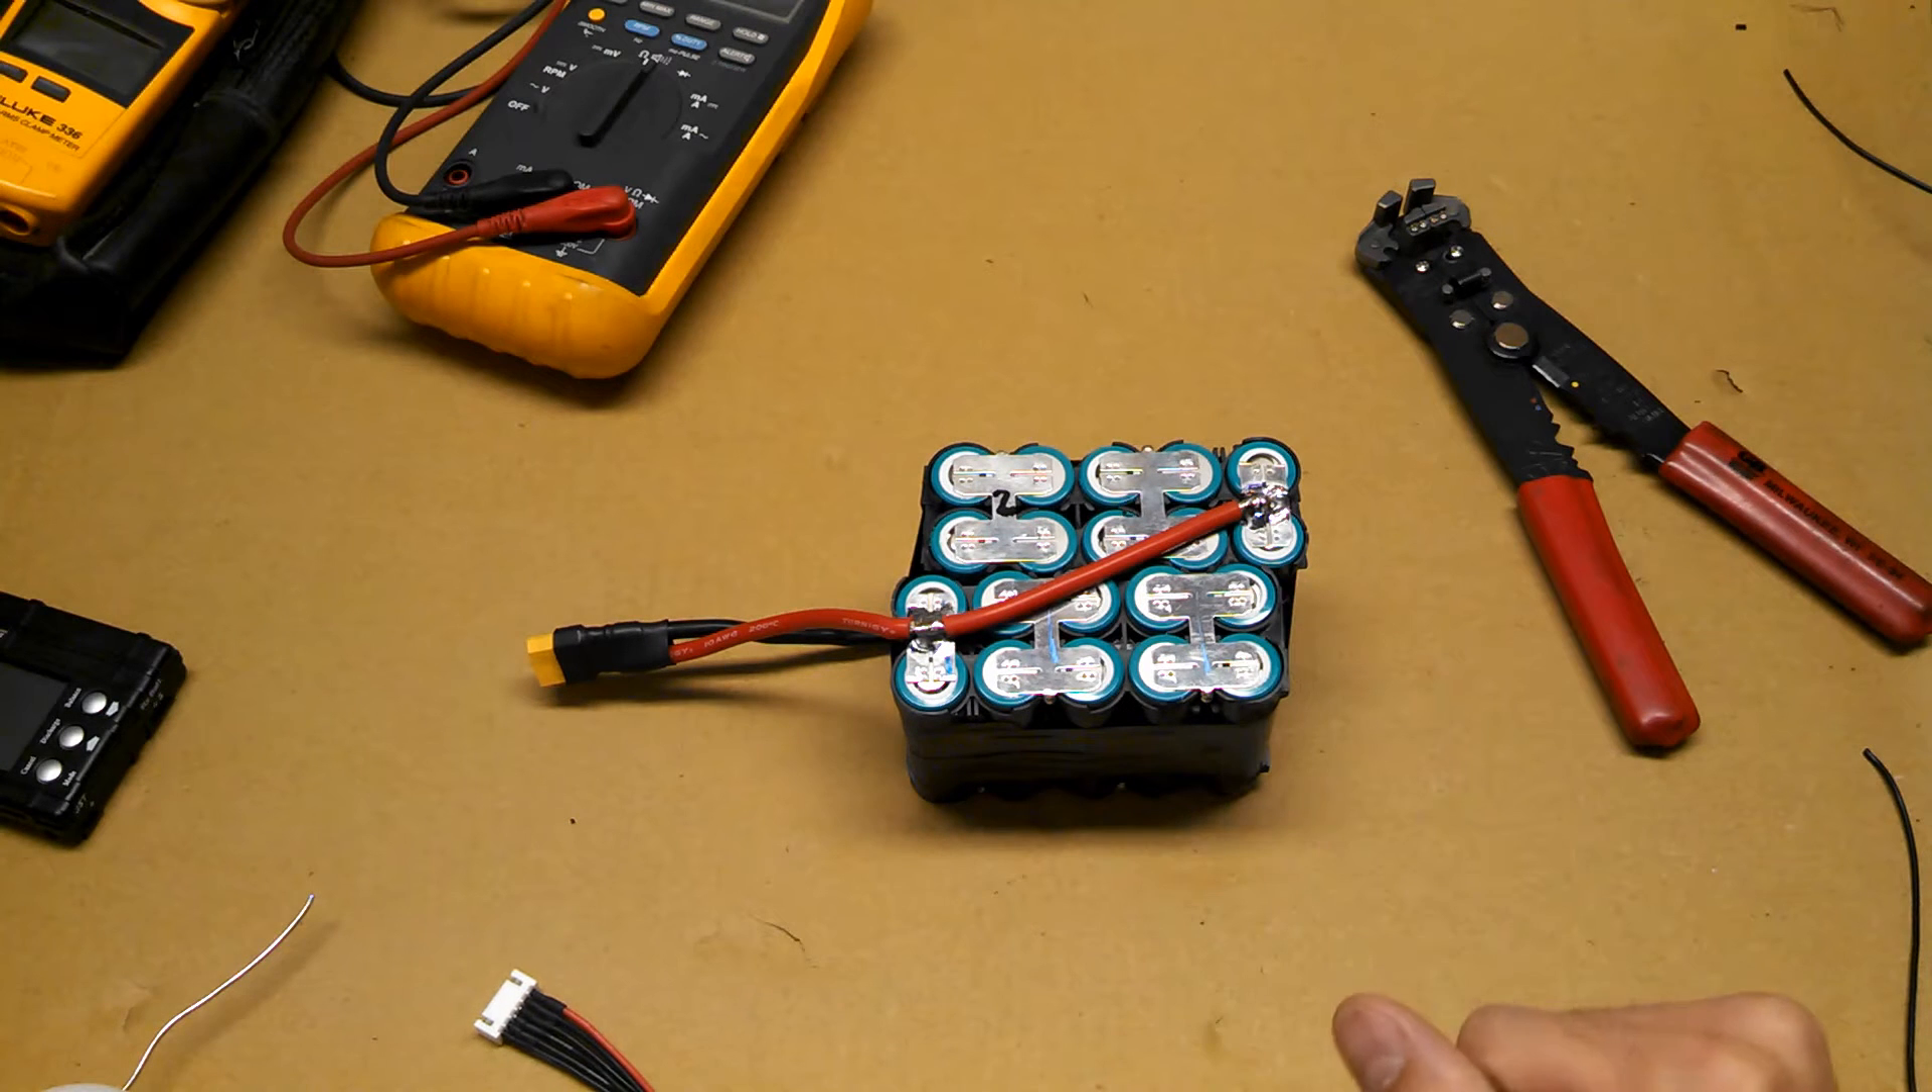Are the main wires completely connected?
Yes.